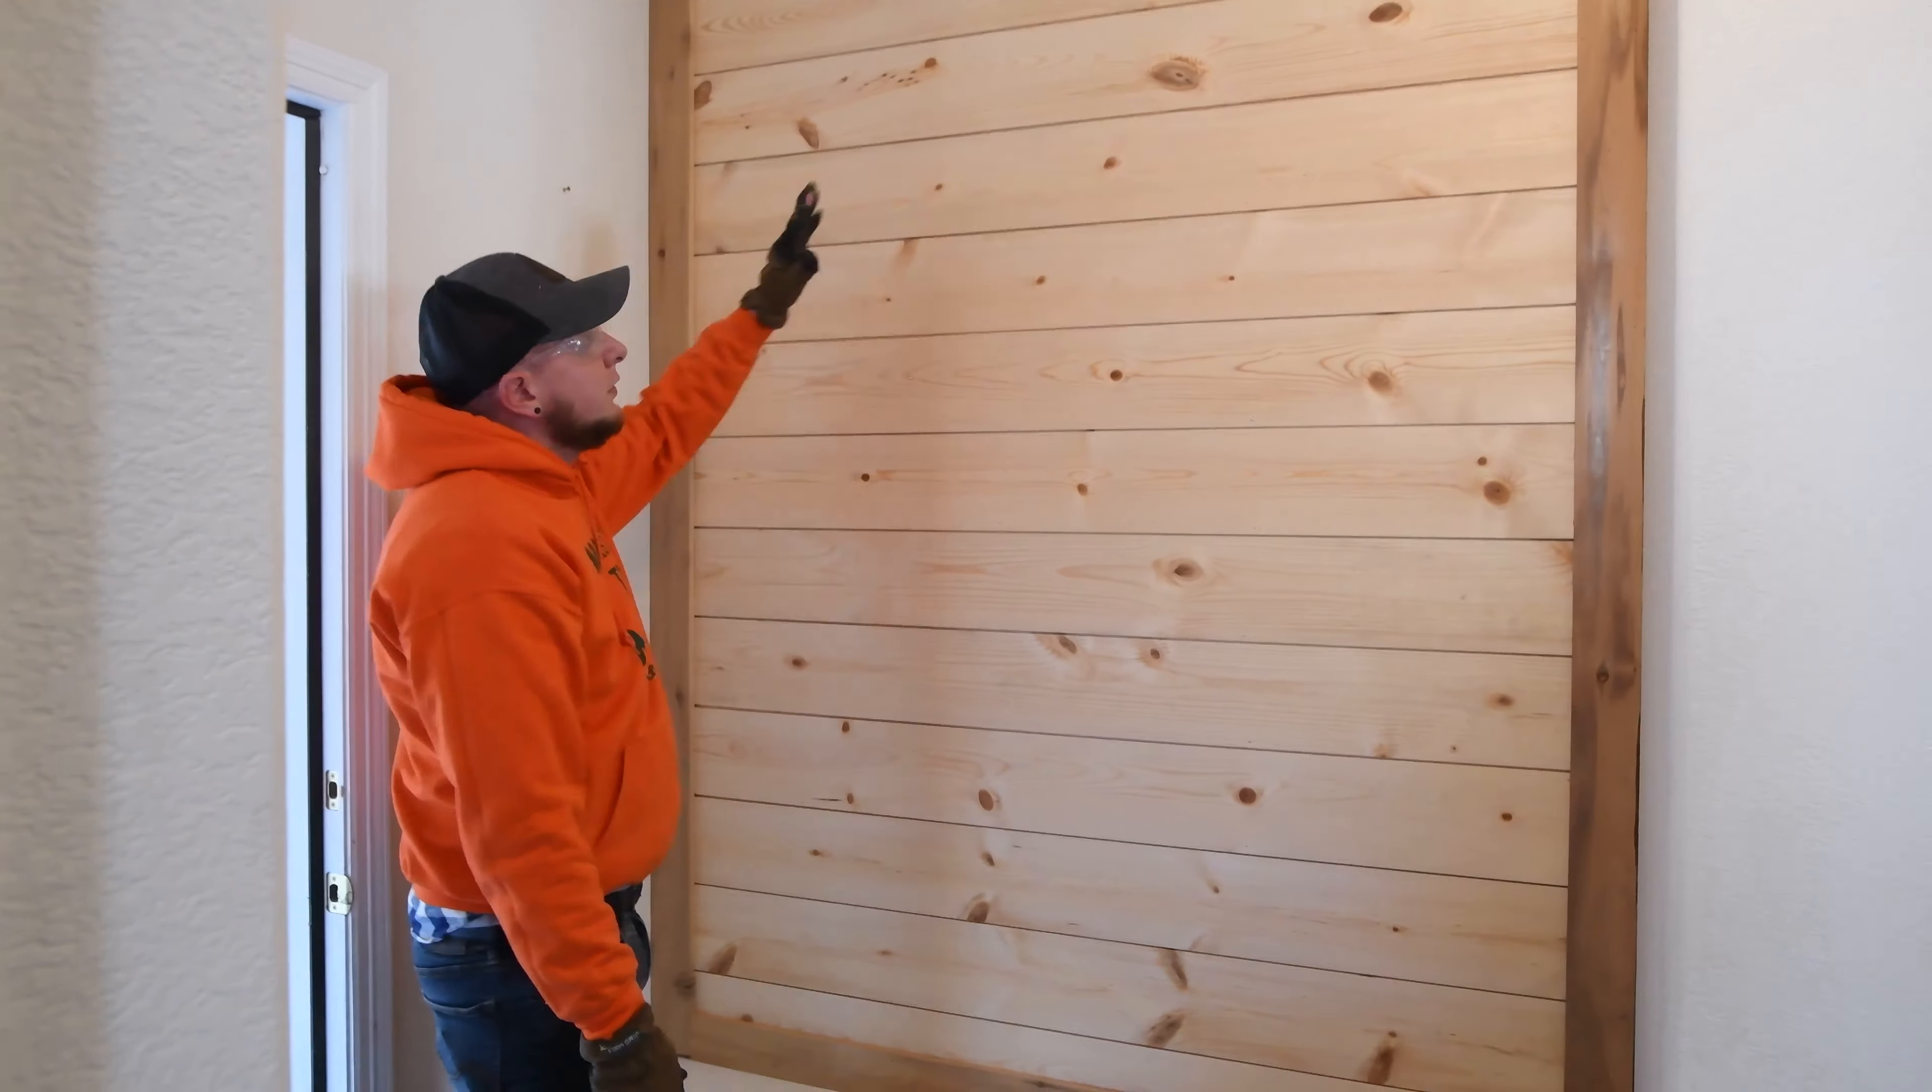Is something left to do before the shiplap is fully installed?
No.